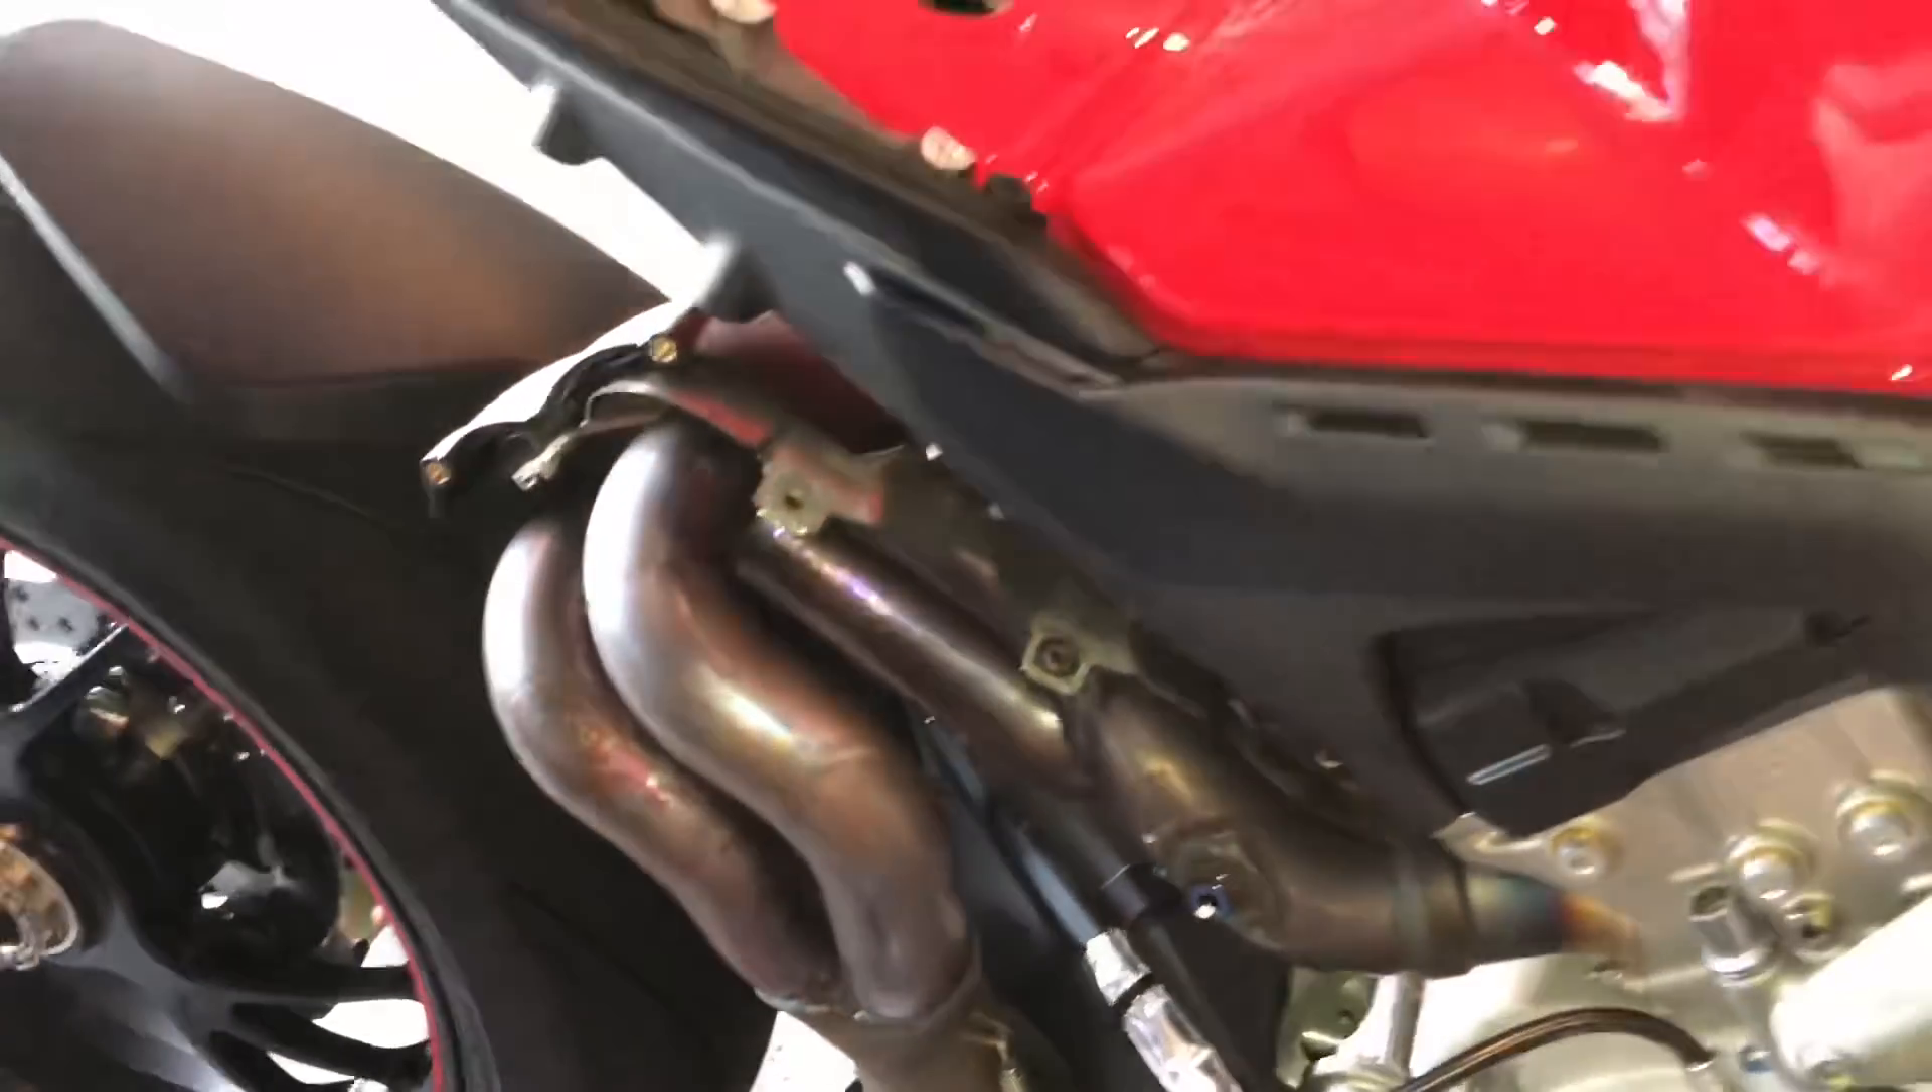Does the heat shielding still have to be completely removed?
No.